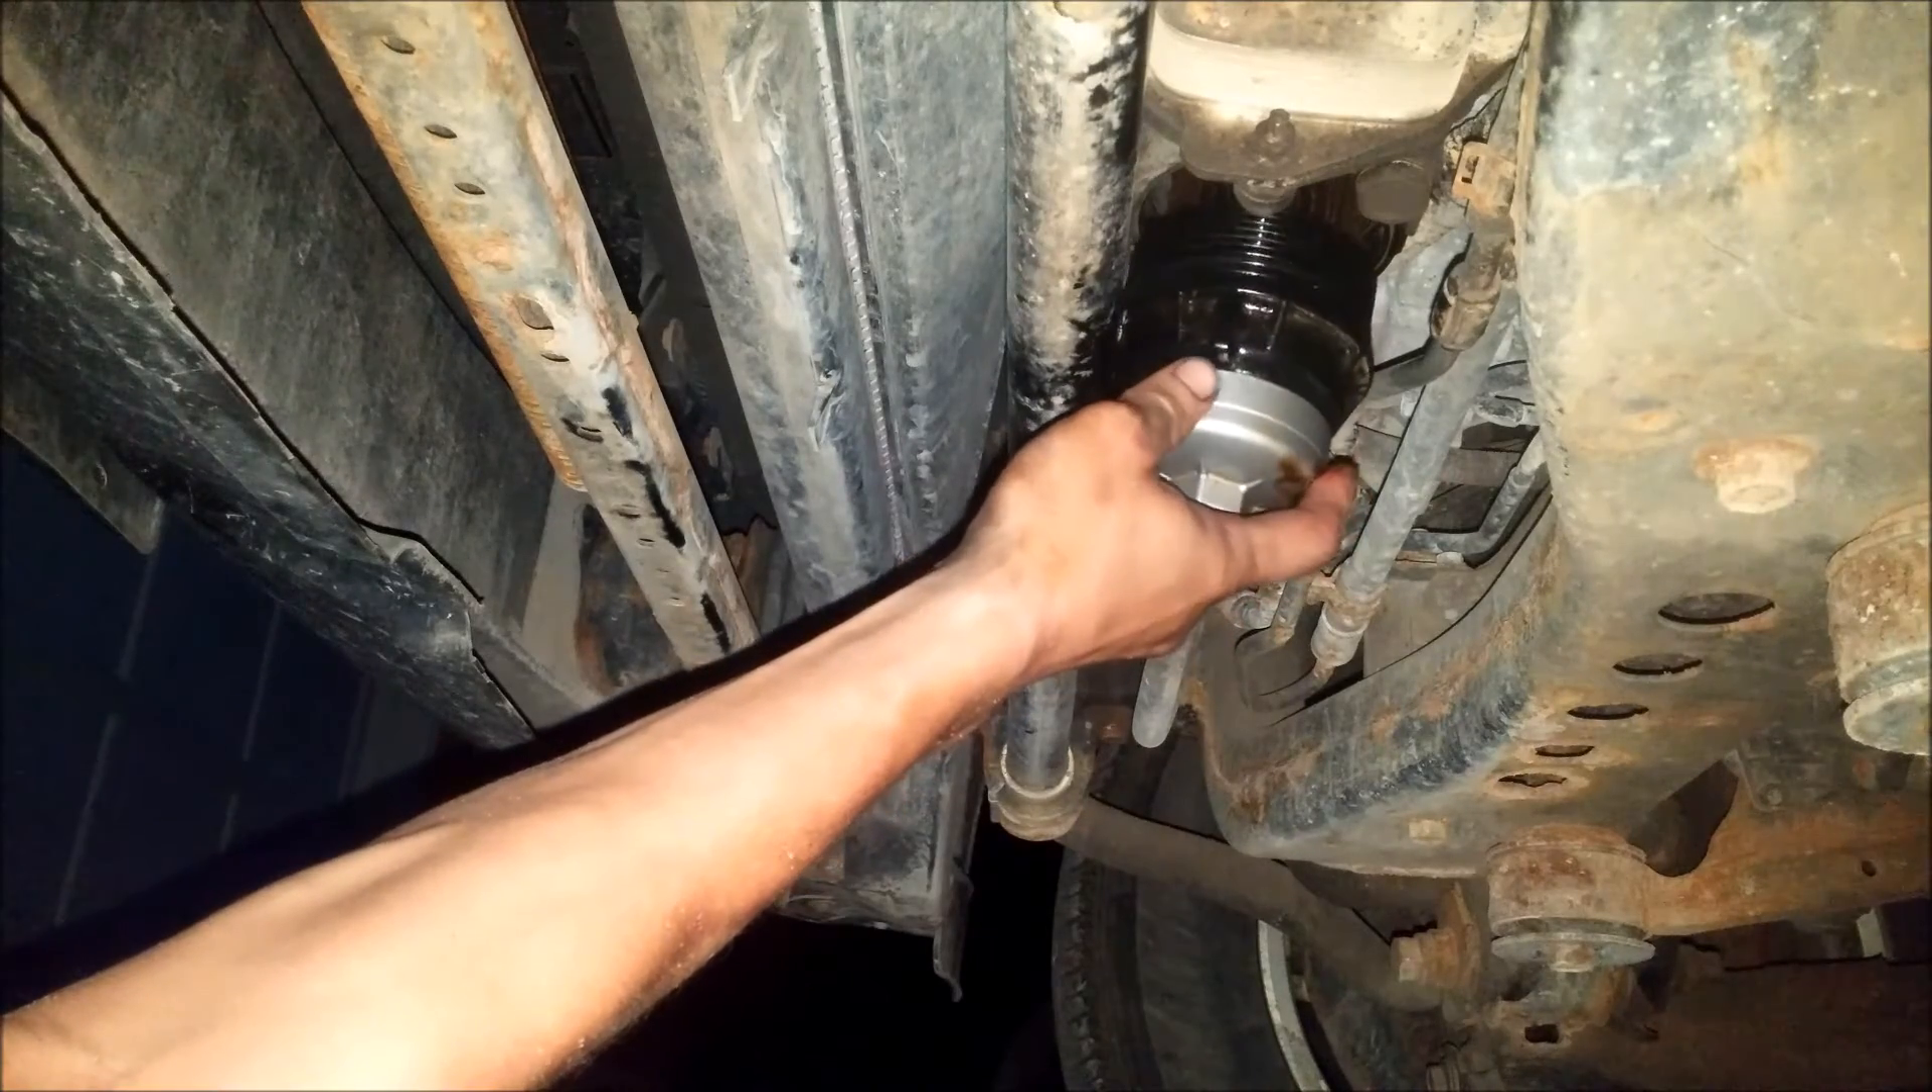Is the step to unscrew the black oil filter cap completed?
No.